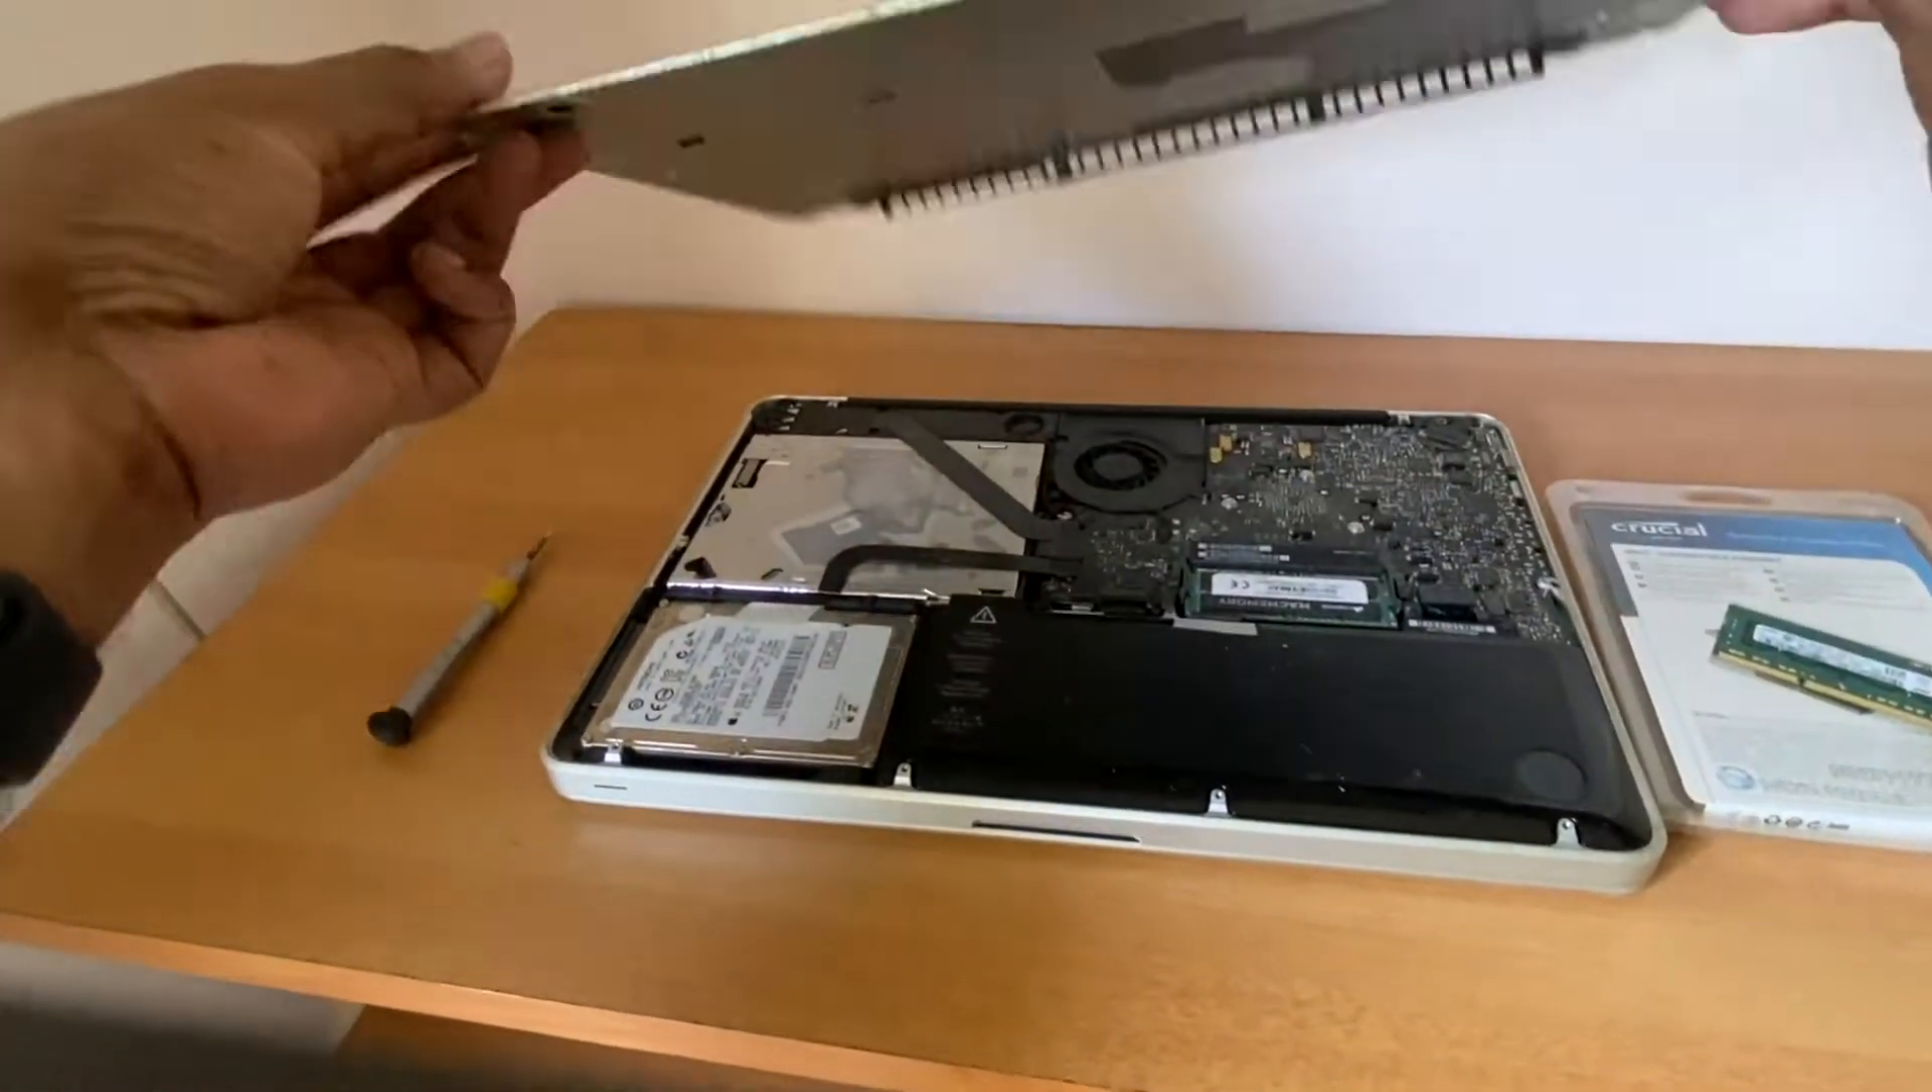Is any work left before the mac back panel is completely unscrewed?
No.